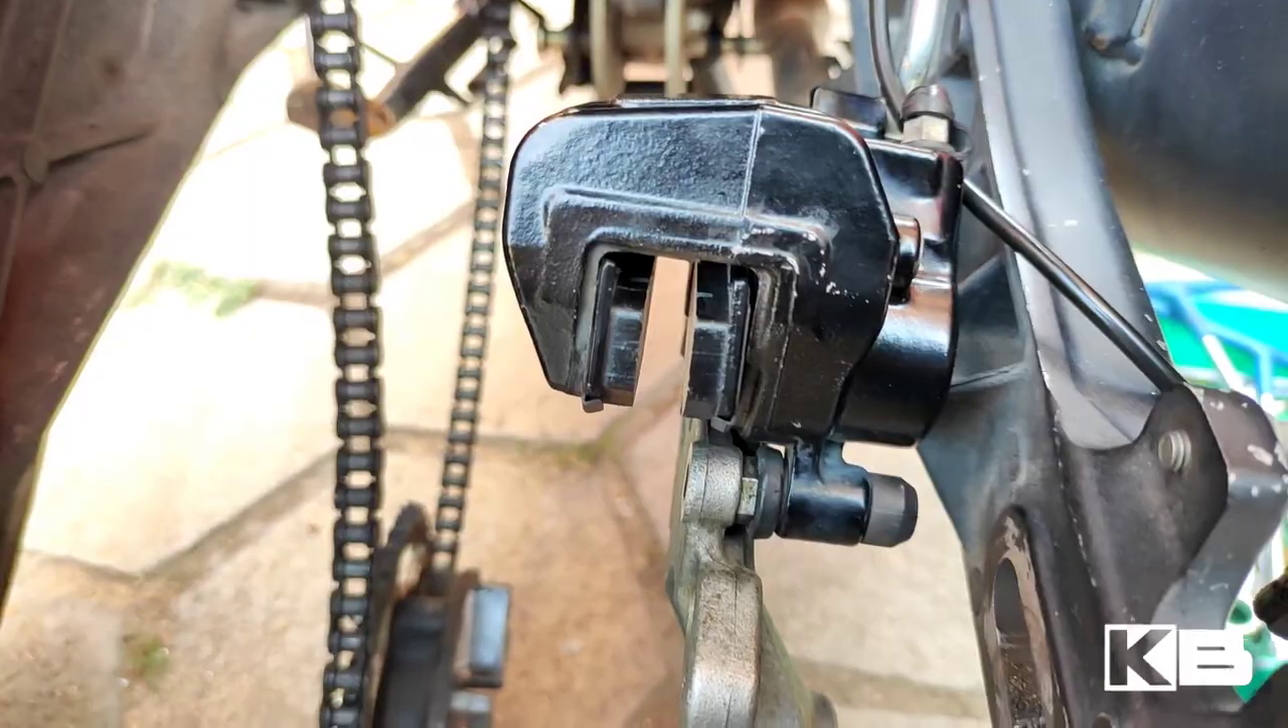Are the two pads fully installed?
Yes.